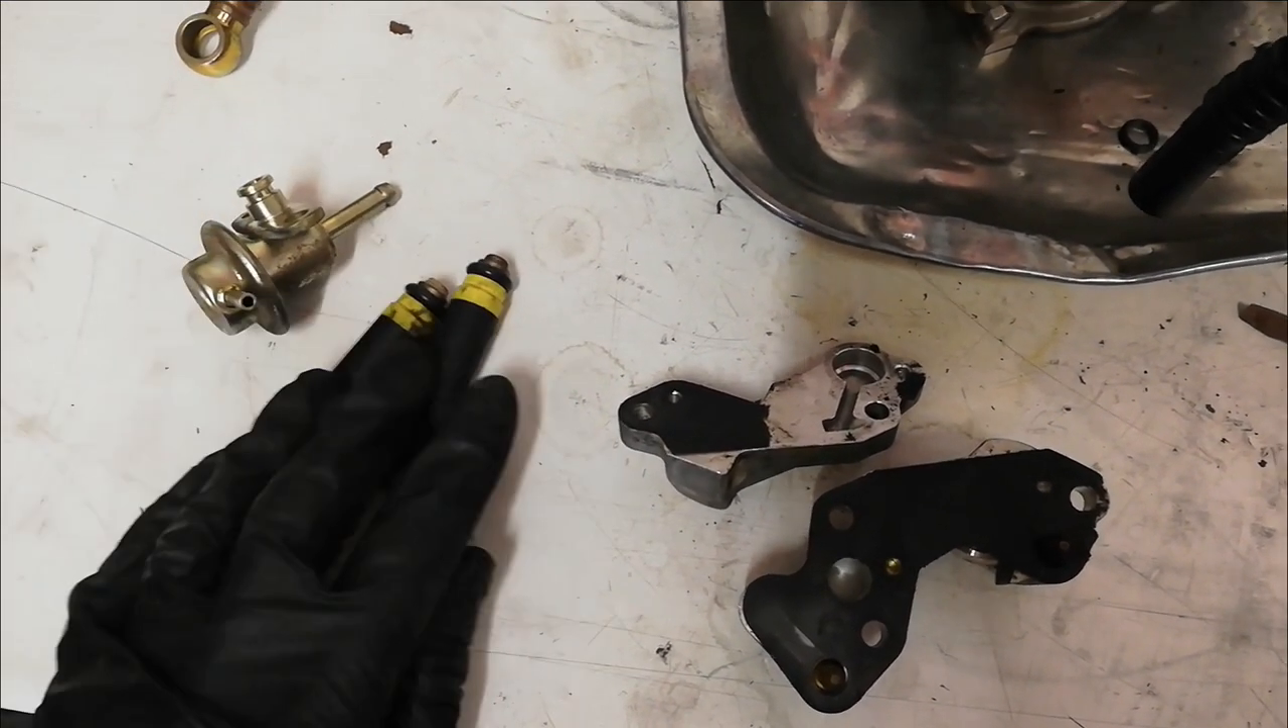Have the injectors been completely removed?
Yes.